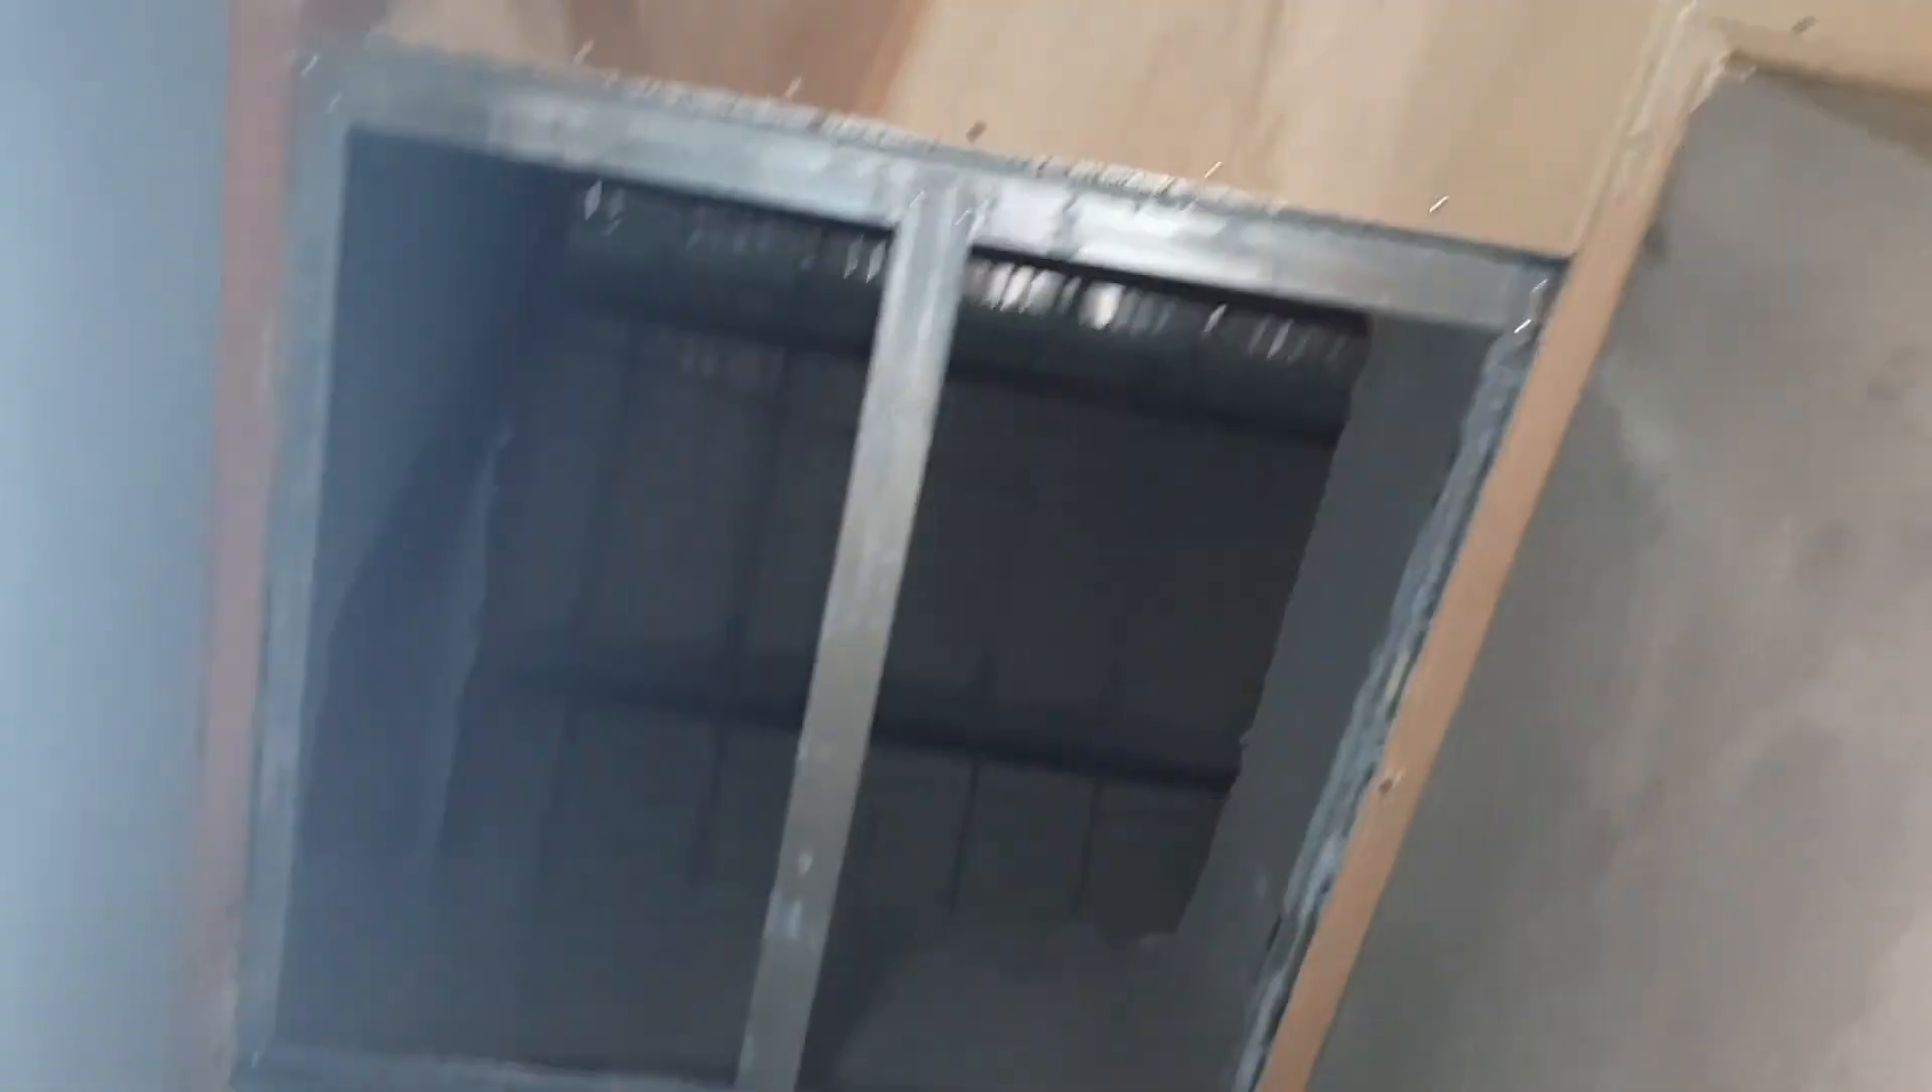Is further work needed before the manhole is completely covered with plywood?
Yes.